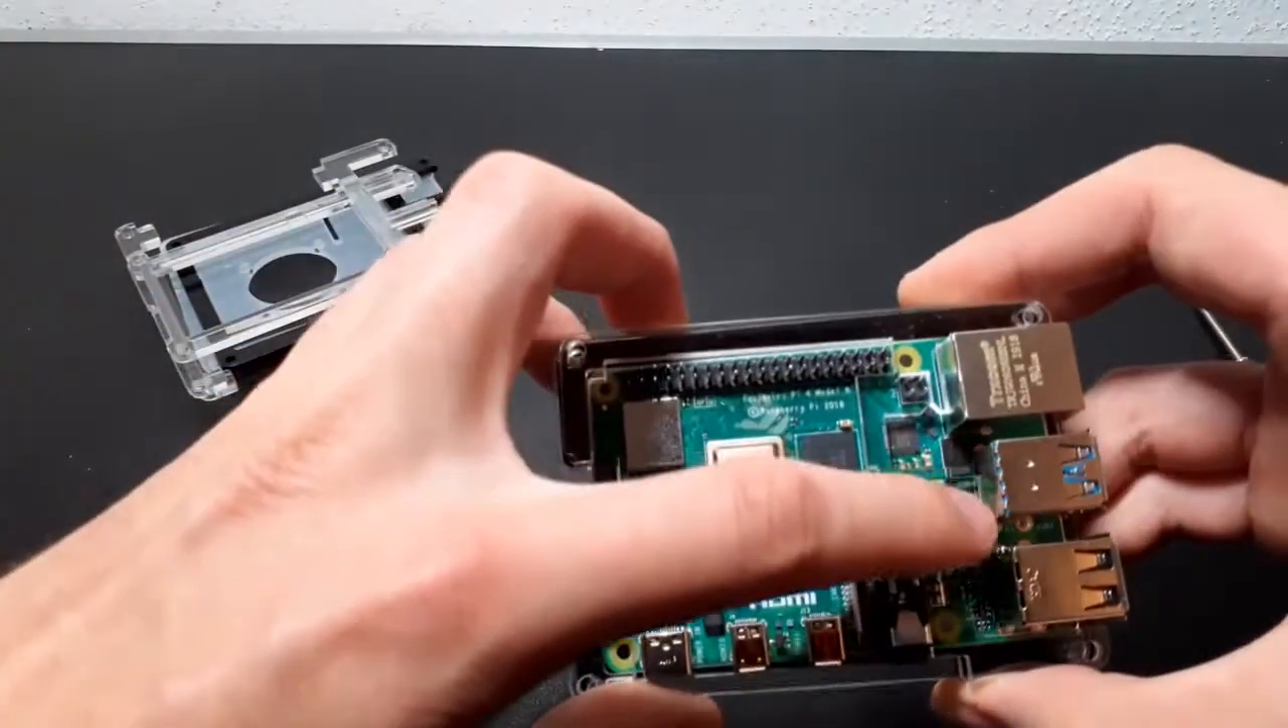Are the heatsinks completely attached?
No.